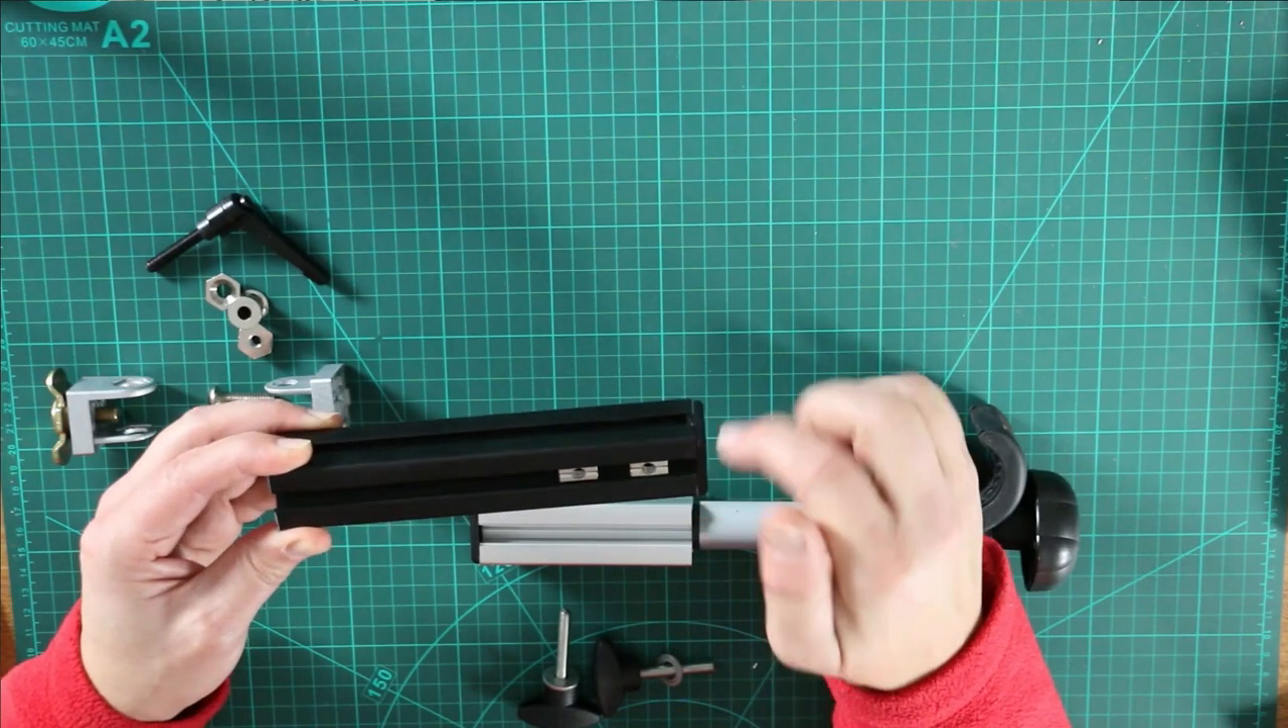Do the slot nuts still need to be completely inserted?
No.